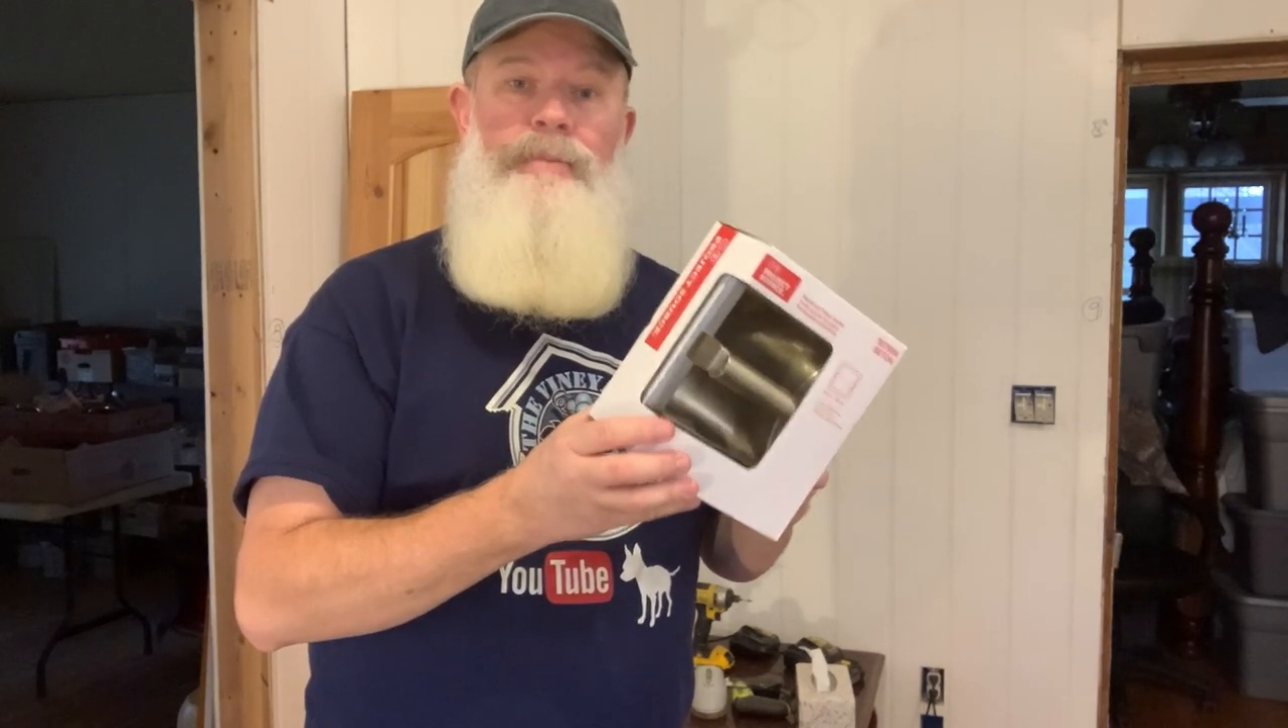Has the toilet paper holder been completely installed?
No.